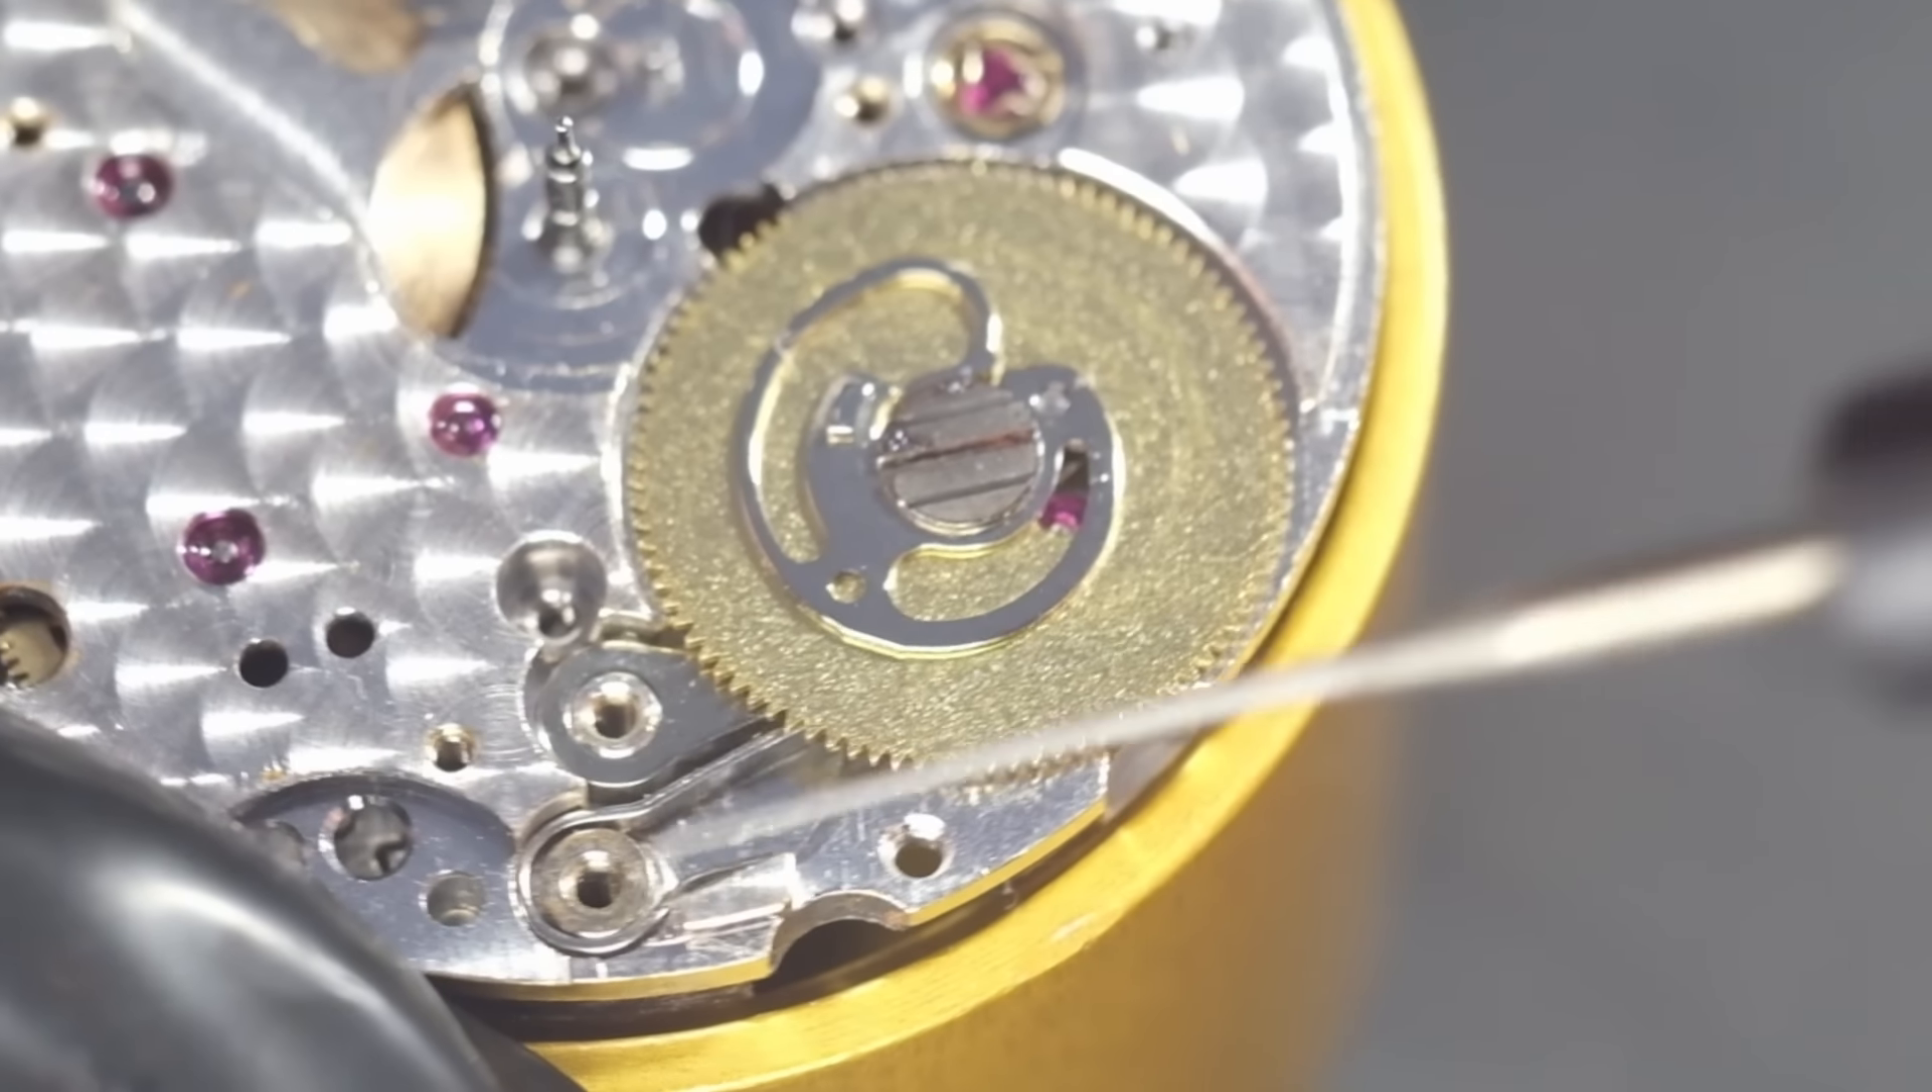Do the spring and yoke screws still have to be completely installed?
Yes.